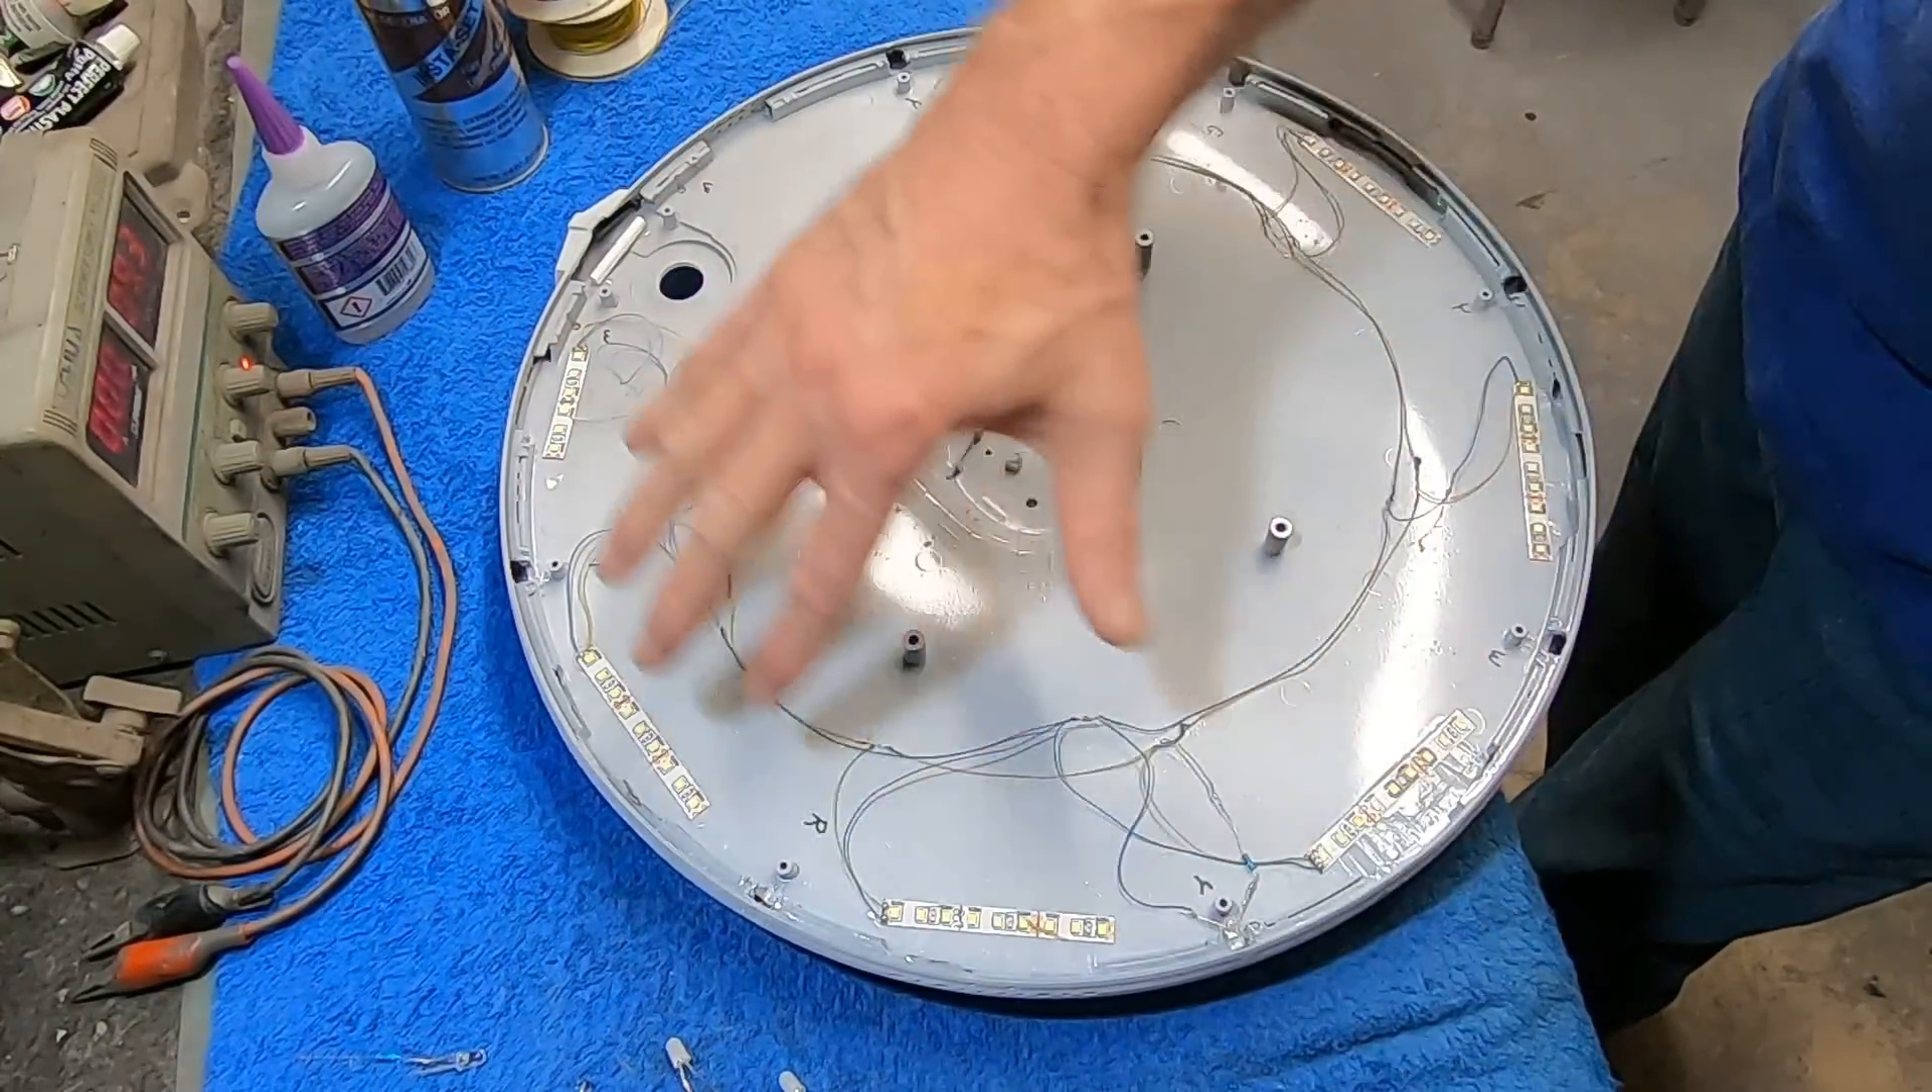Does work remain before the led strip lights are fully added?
No.